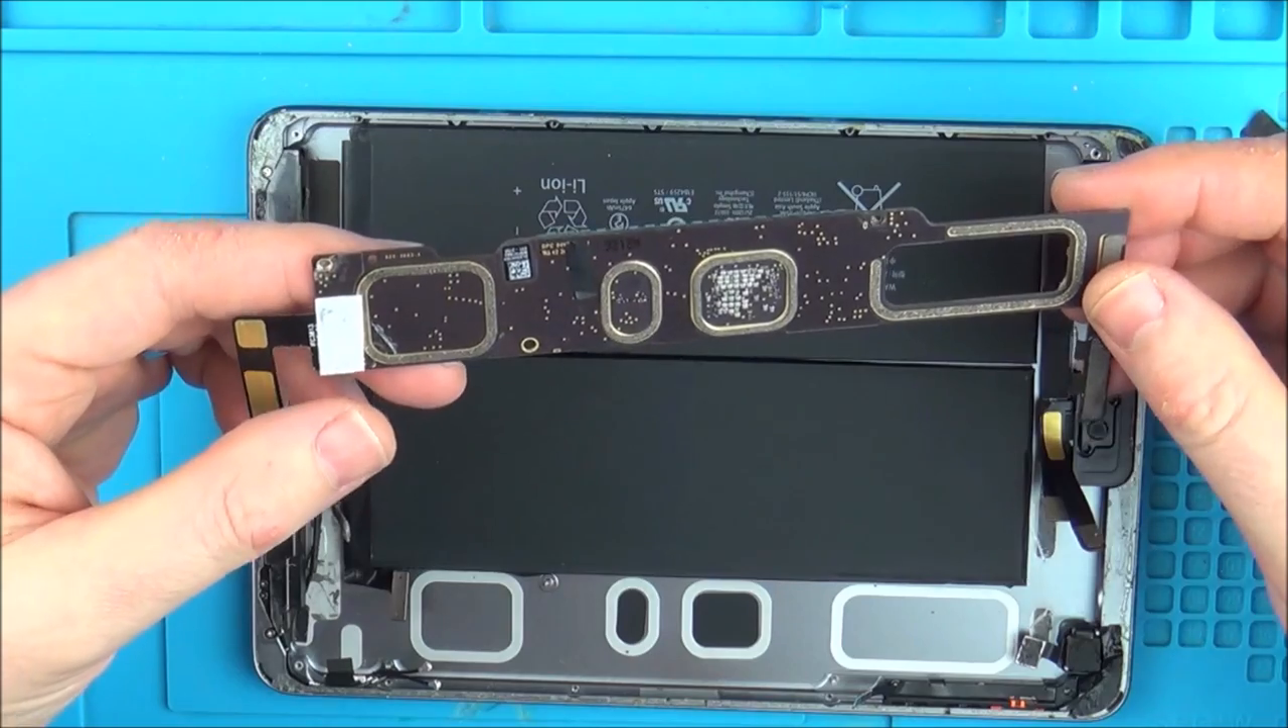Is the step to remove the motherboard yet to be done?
No.